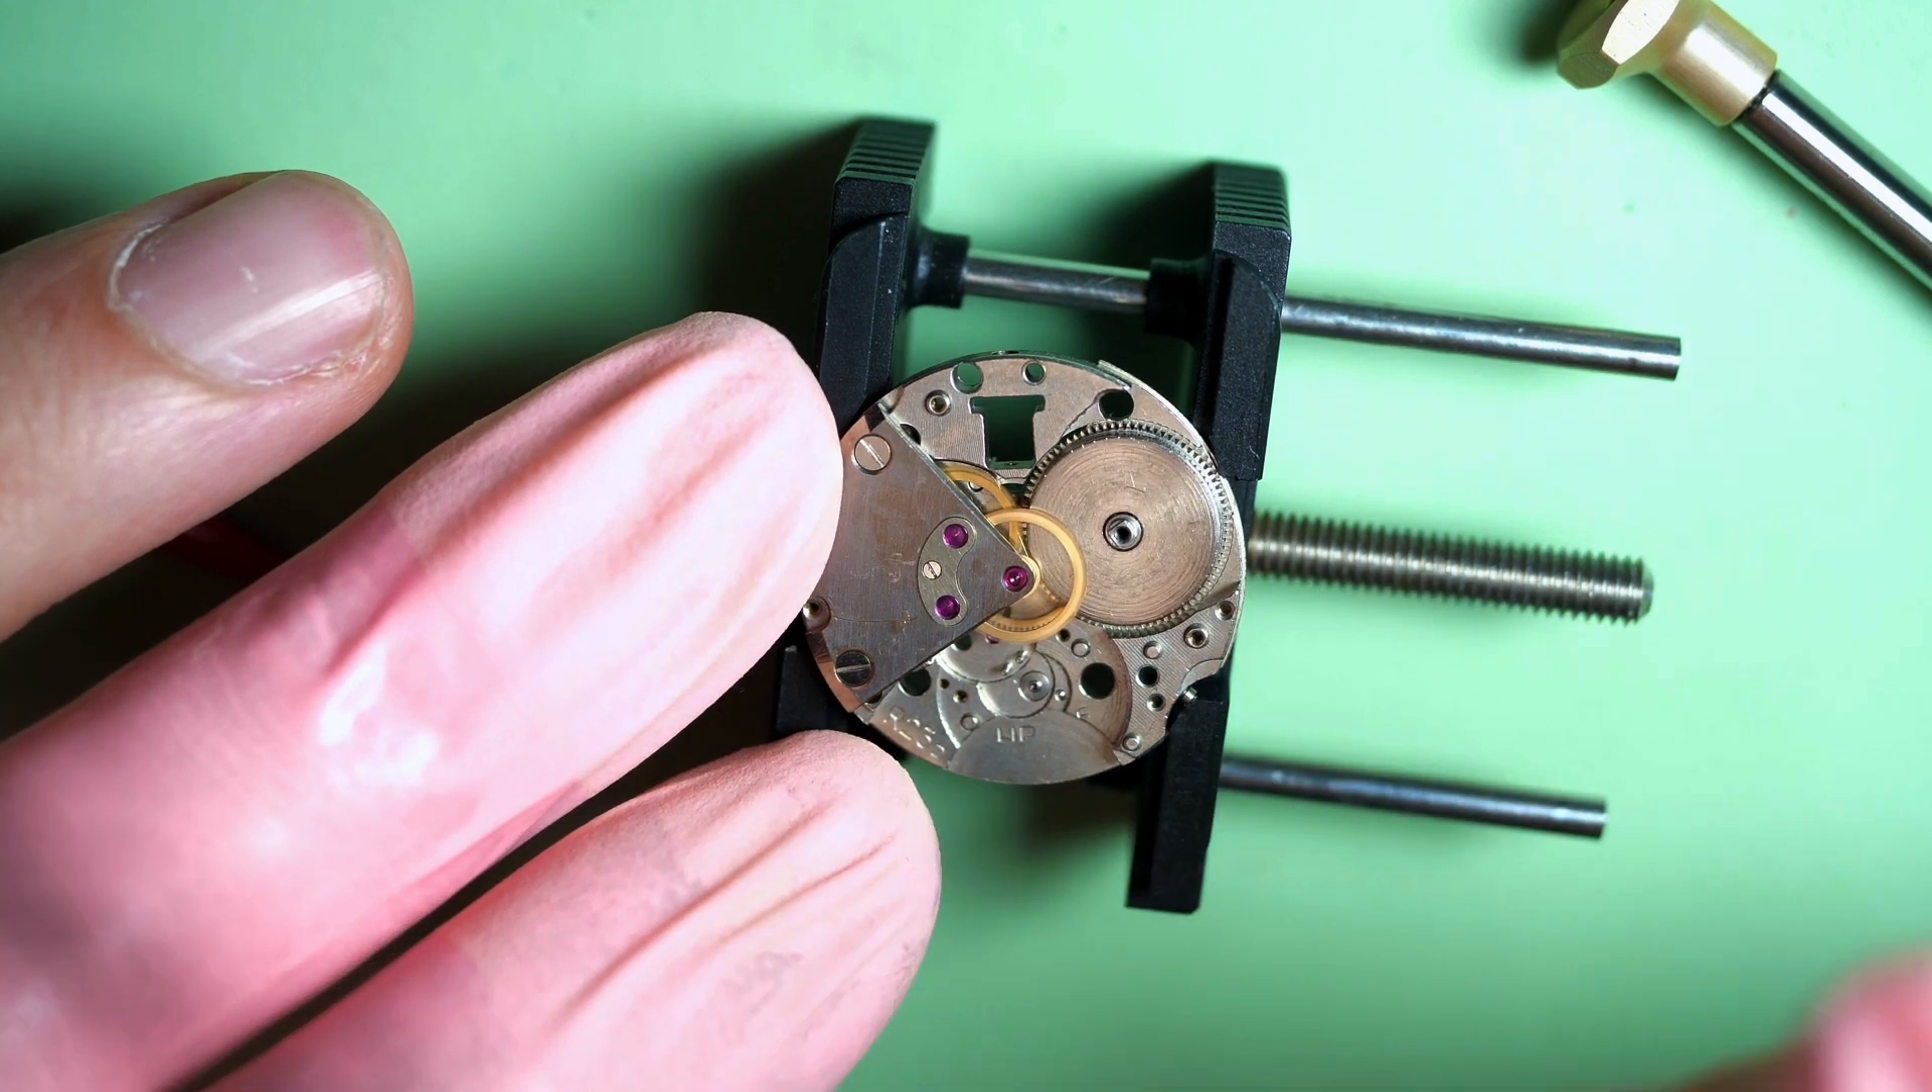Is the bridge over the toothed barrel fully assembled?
No.